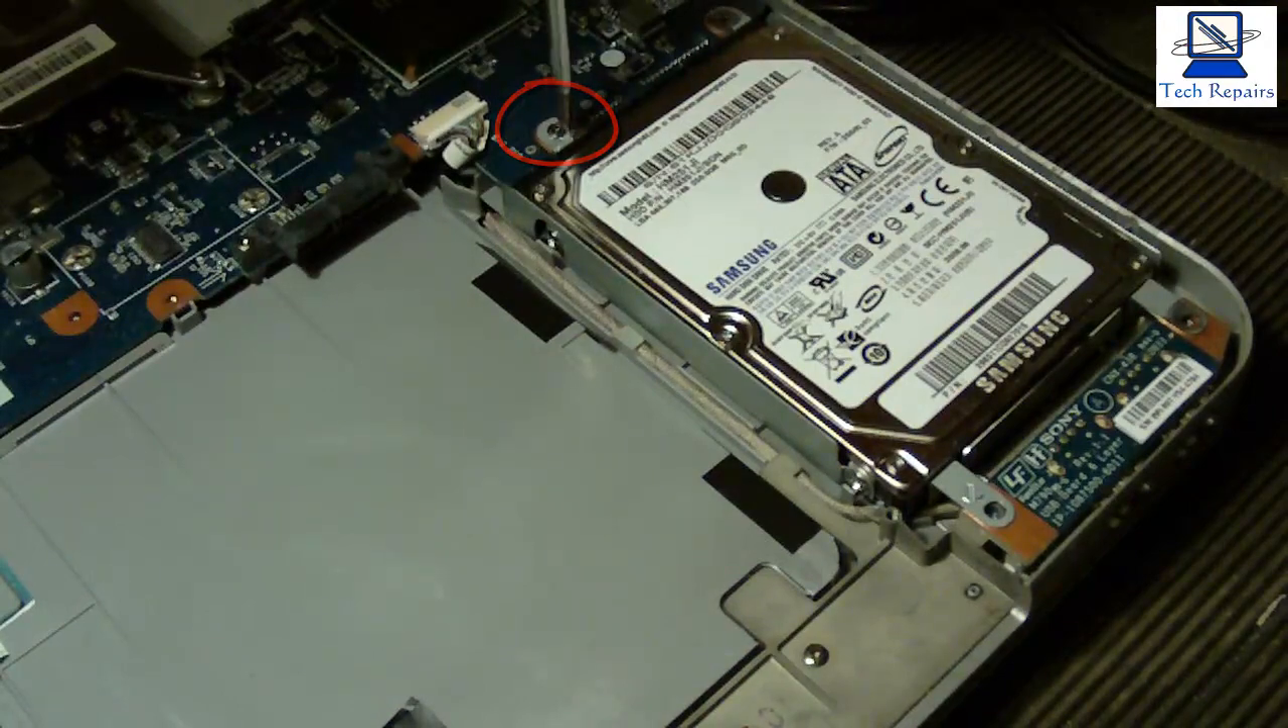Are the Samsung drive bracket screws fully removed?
No.